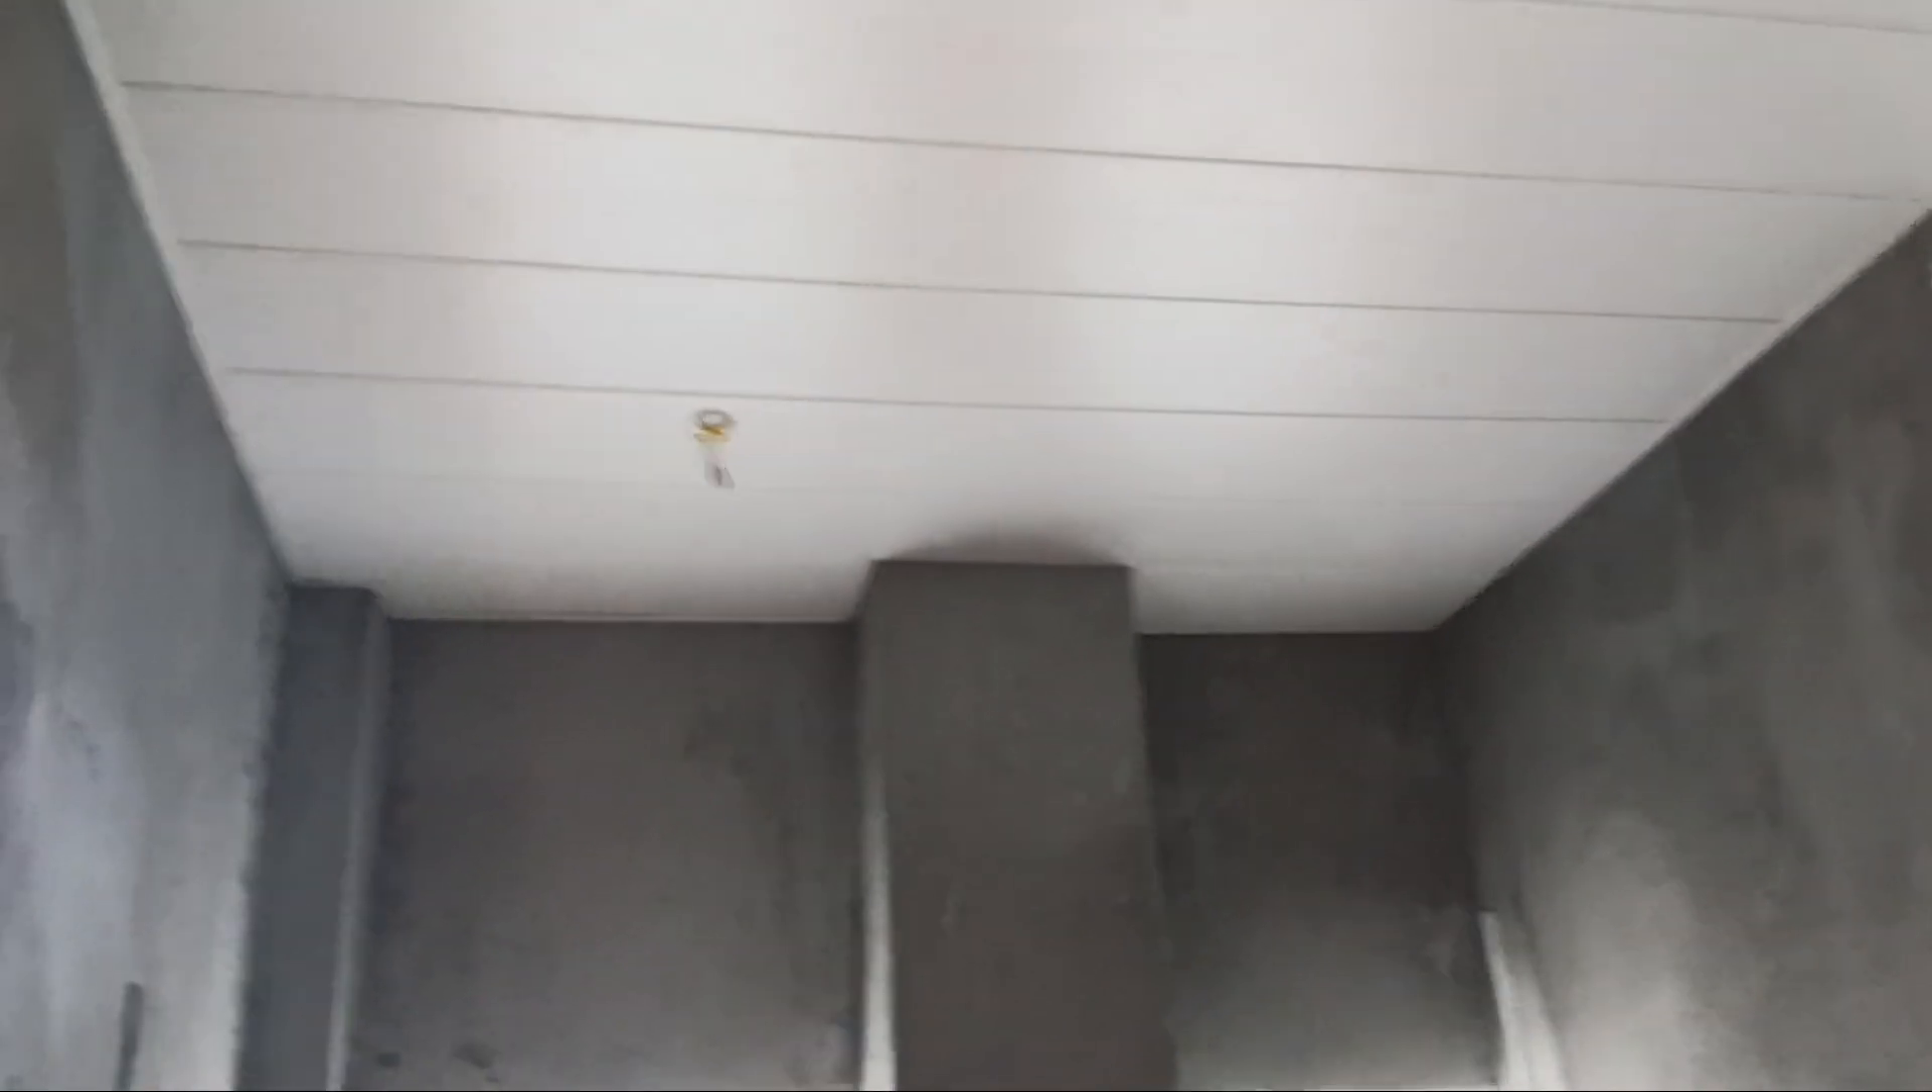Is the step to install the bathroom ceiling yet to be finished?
No.